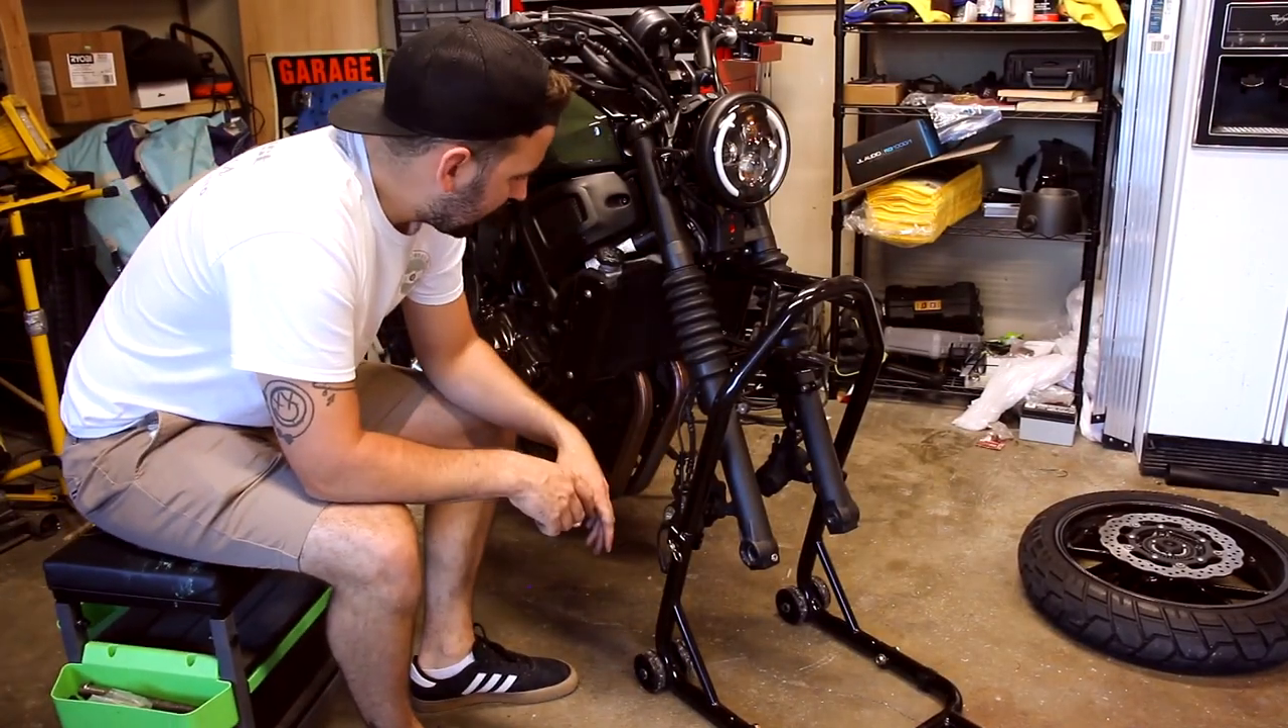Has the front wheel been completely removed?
Yes.